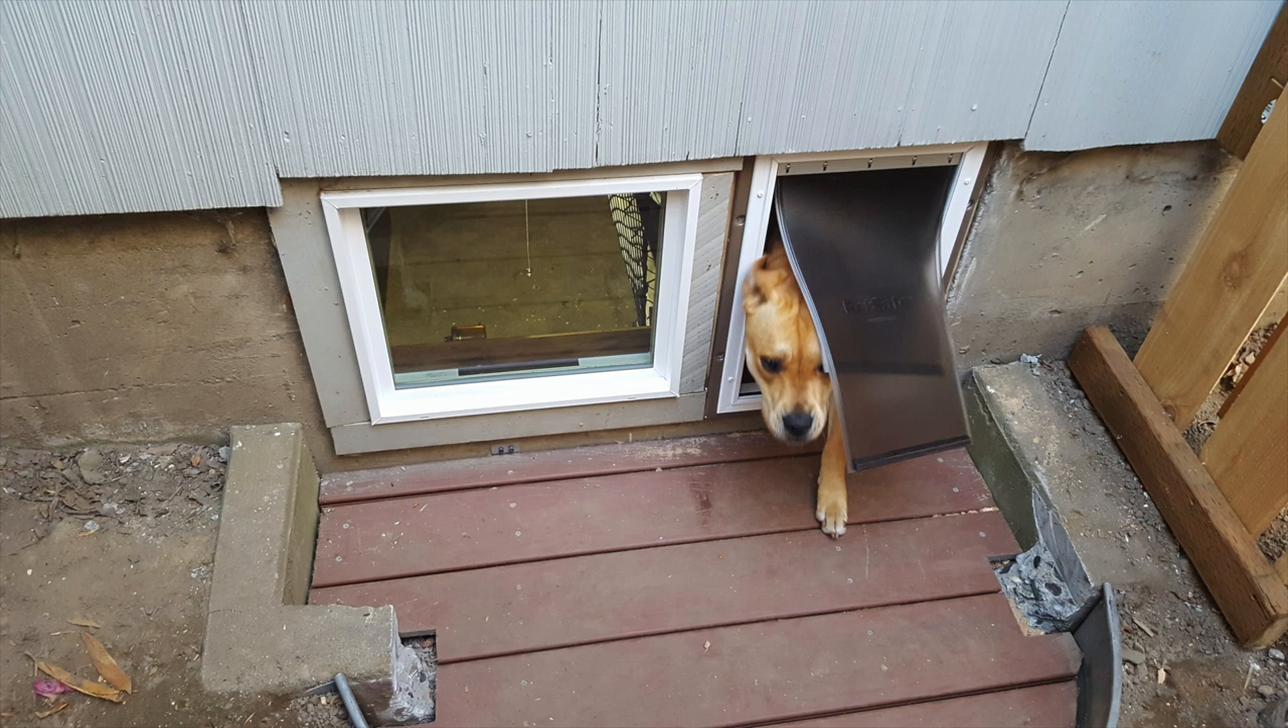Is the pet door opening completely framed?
Yes.